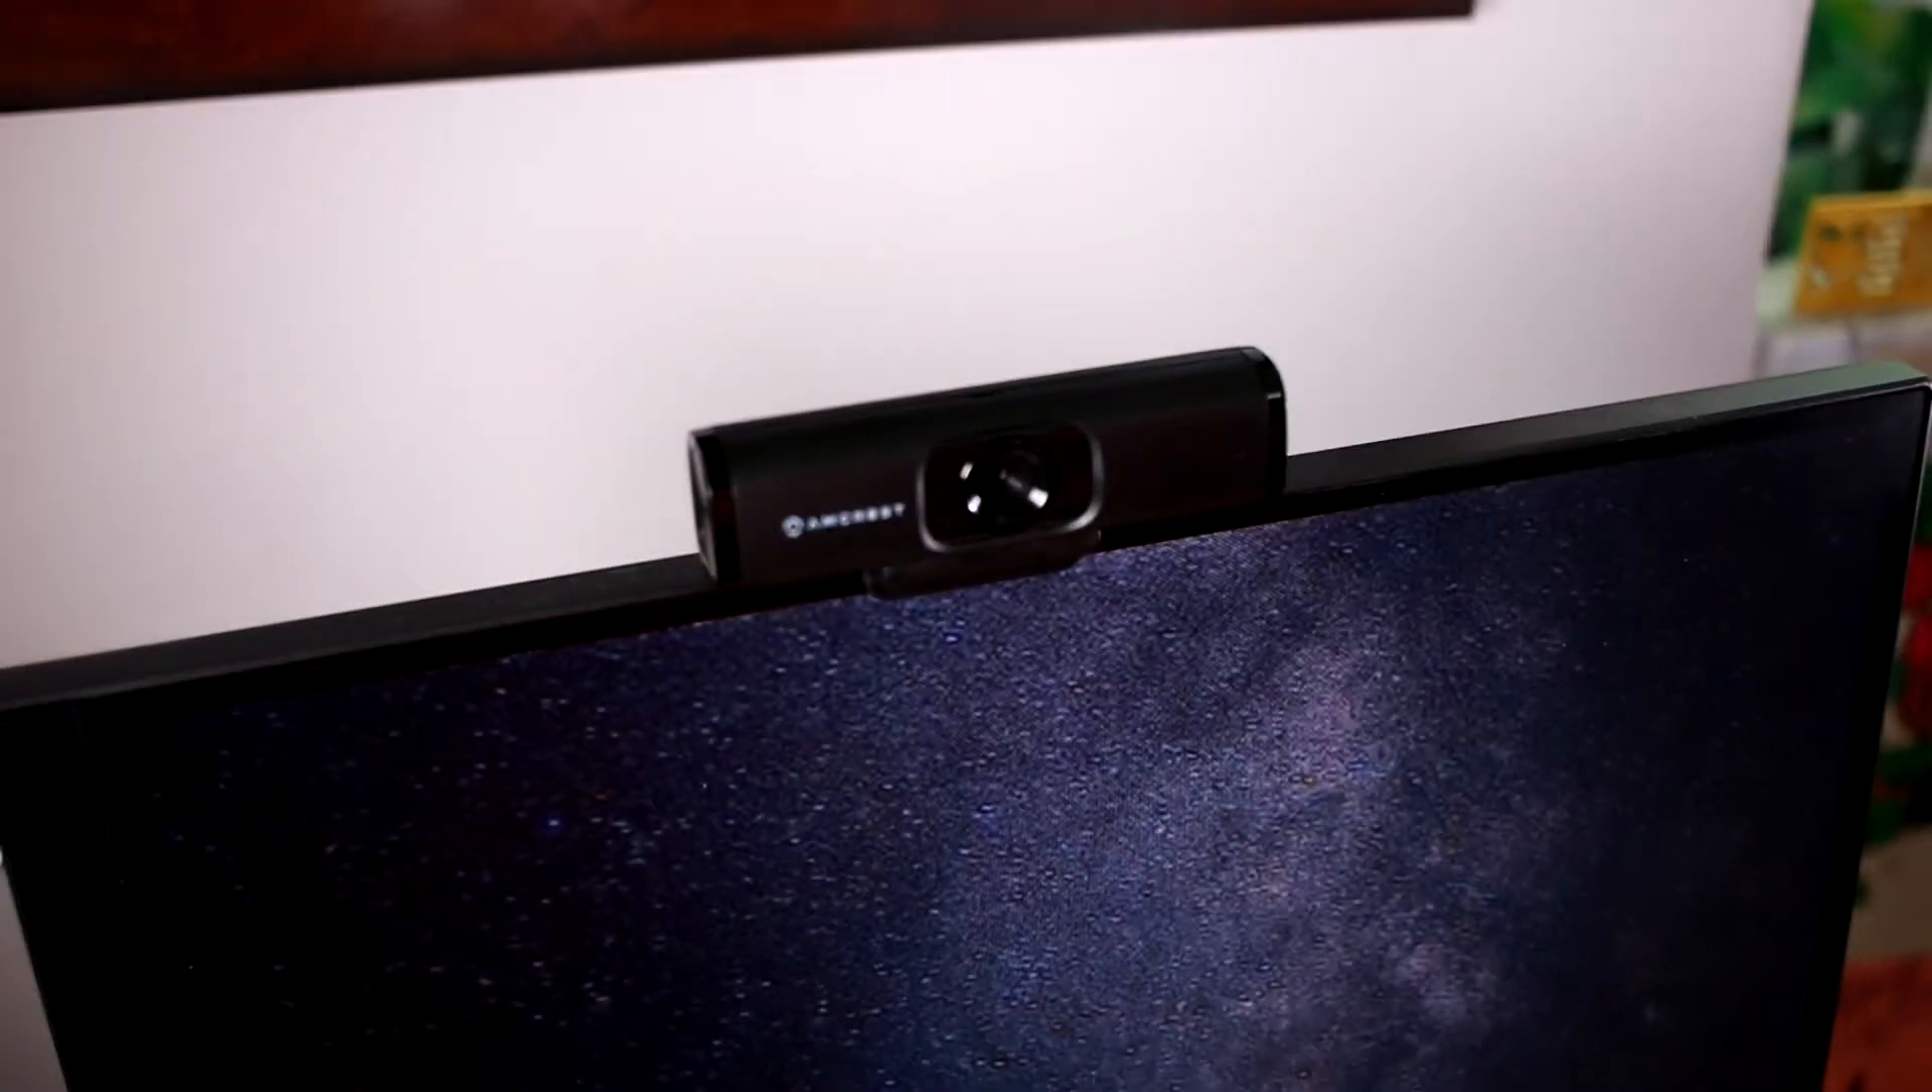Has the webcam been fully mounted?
Yes.